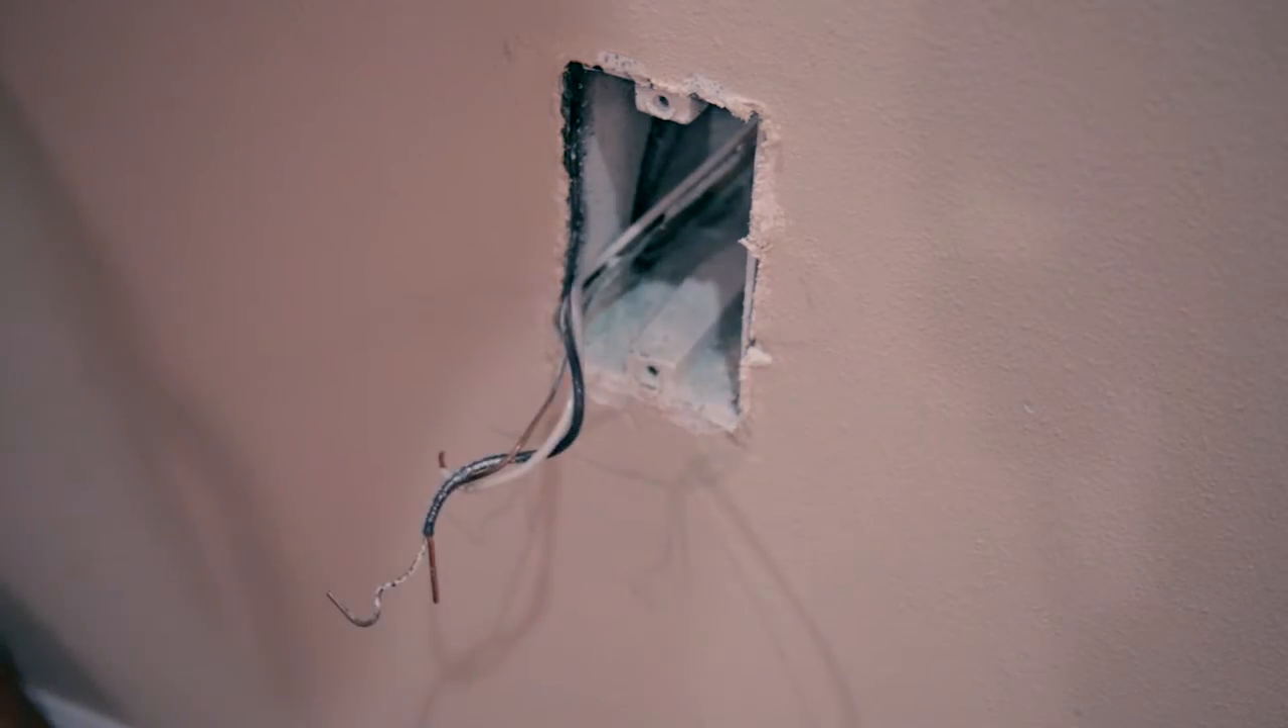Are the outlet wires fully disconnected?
Yes.